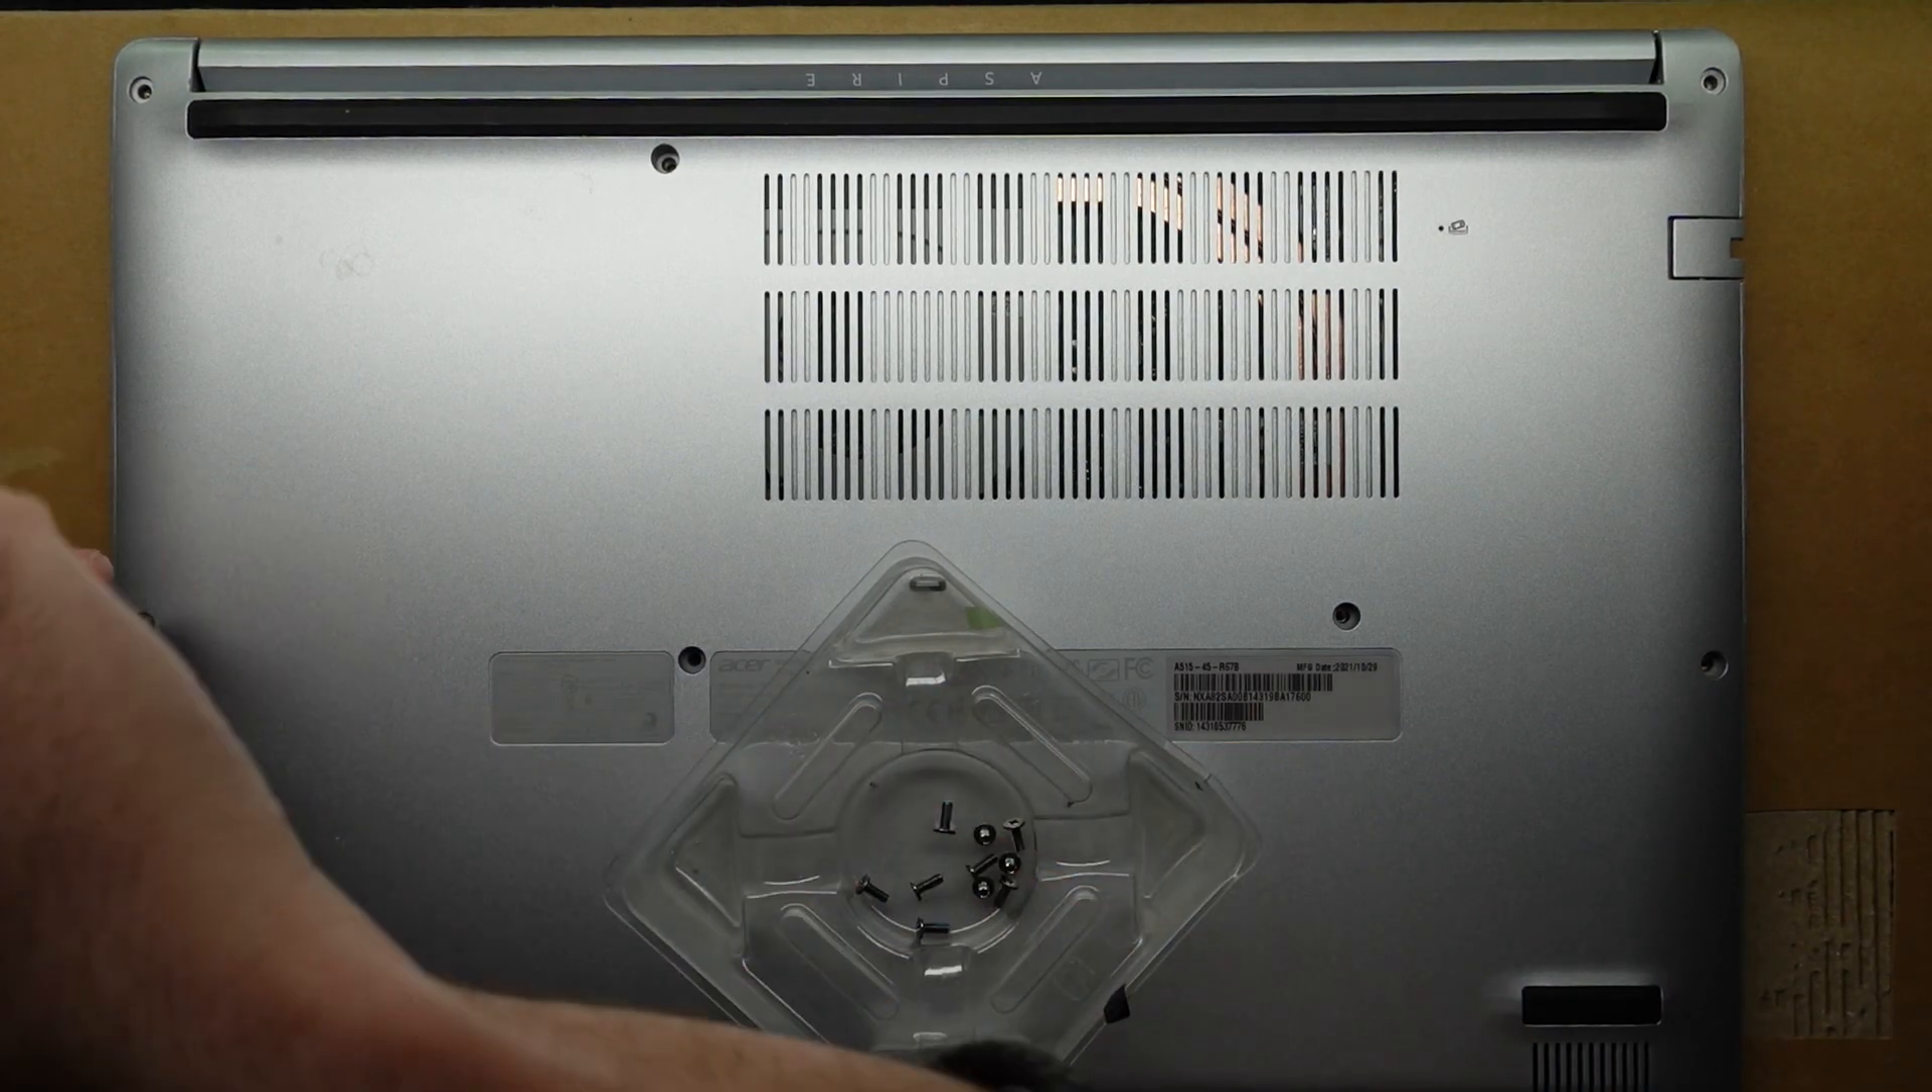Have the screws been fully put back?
No.